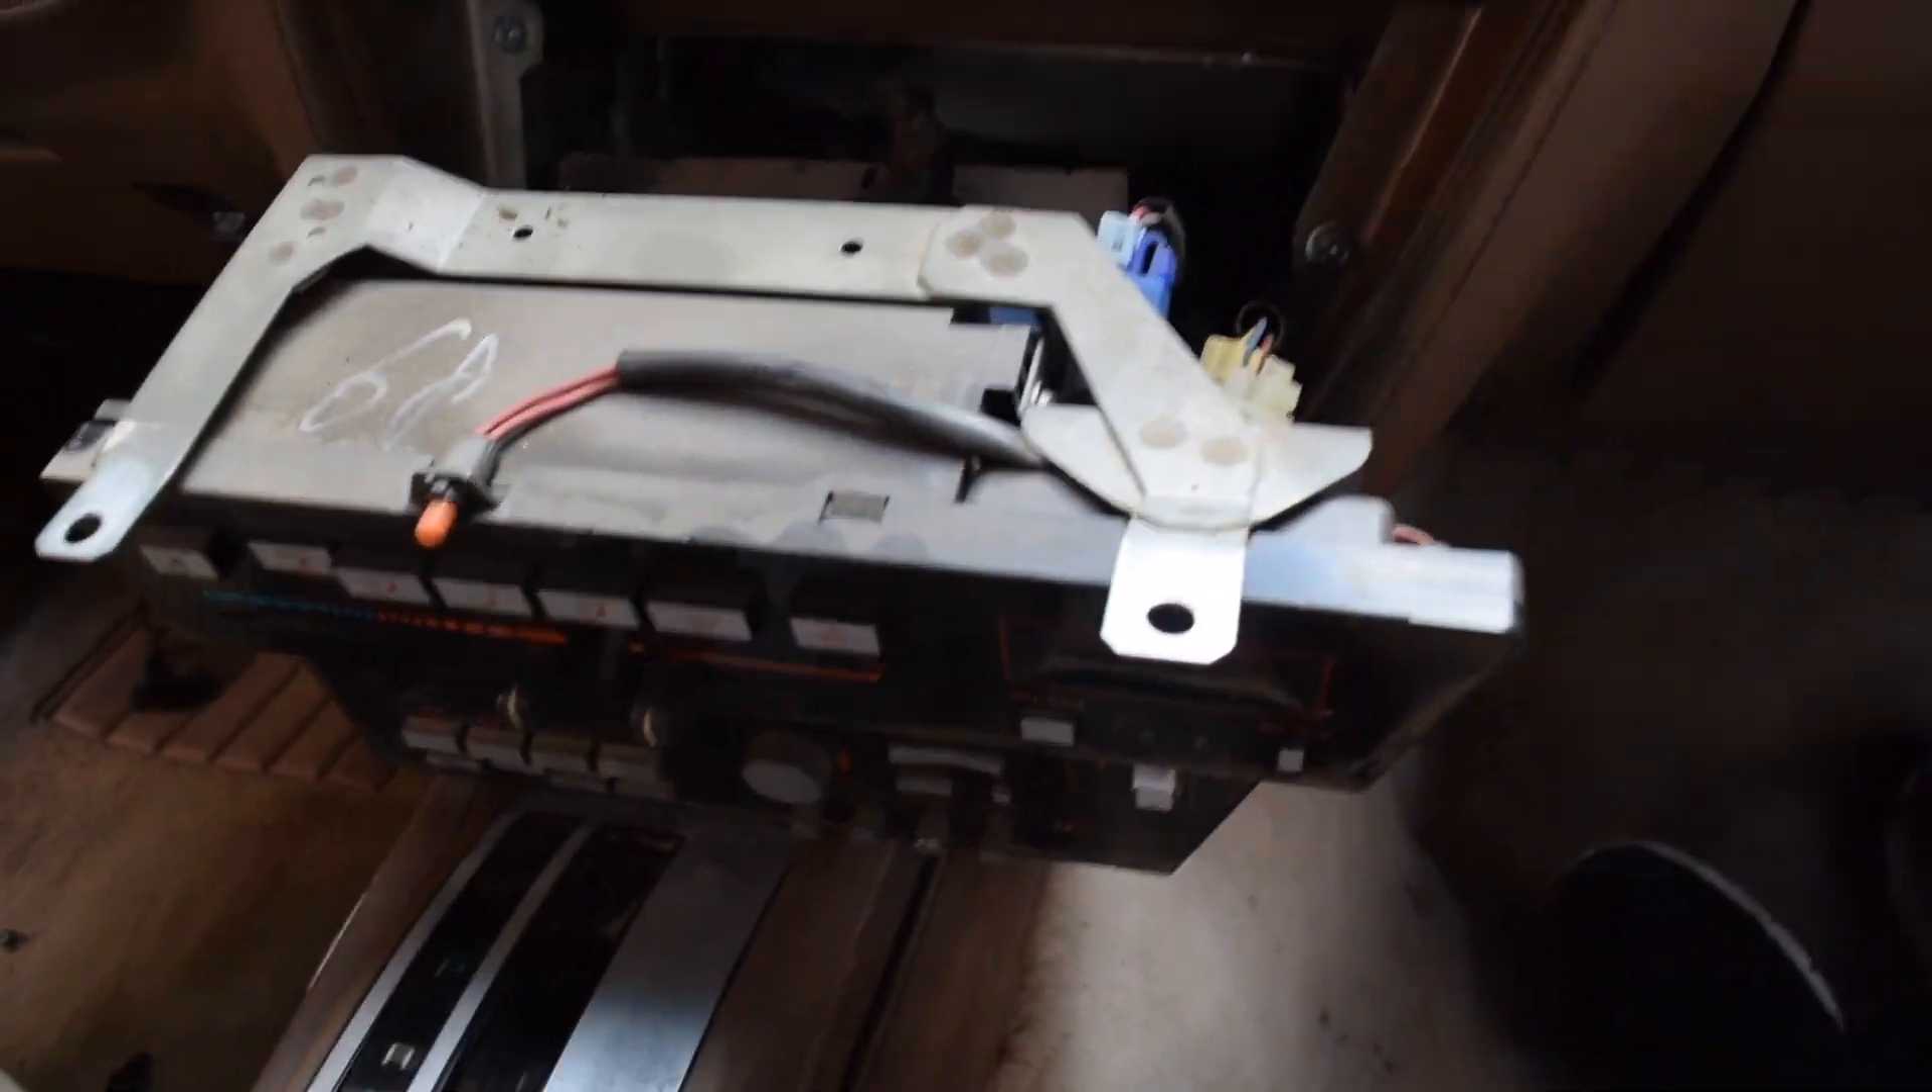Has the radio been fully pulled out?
Yes.